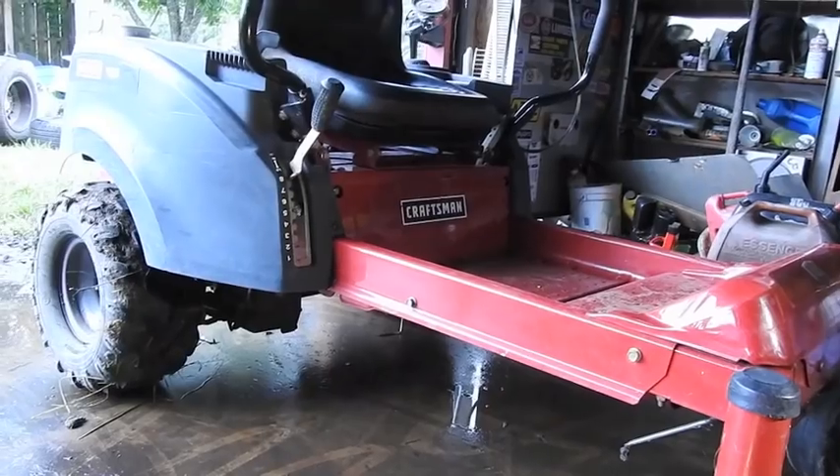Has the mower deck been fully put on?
No.